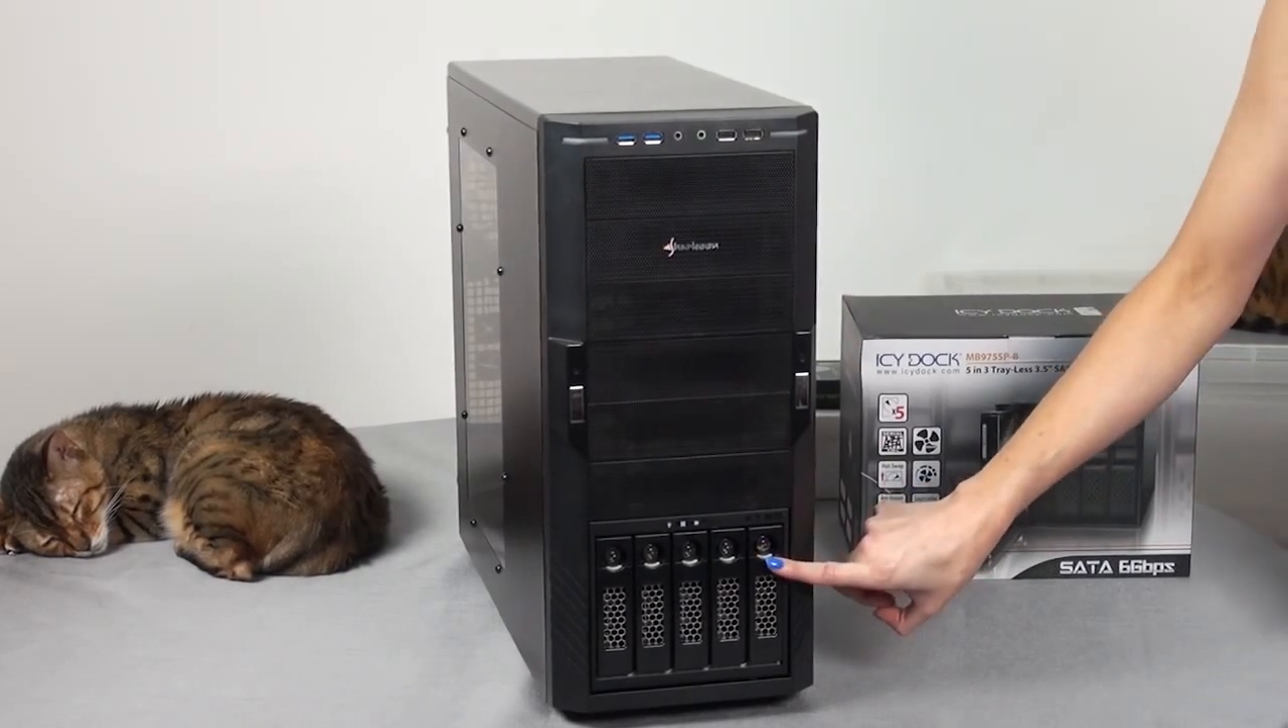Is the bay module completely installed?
Yes.